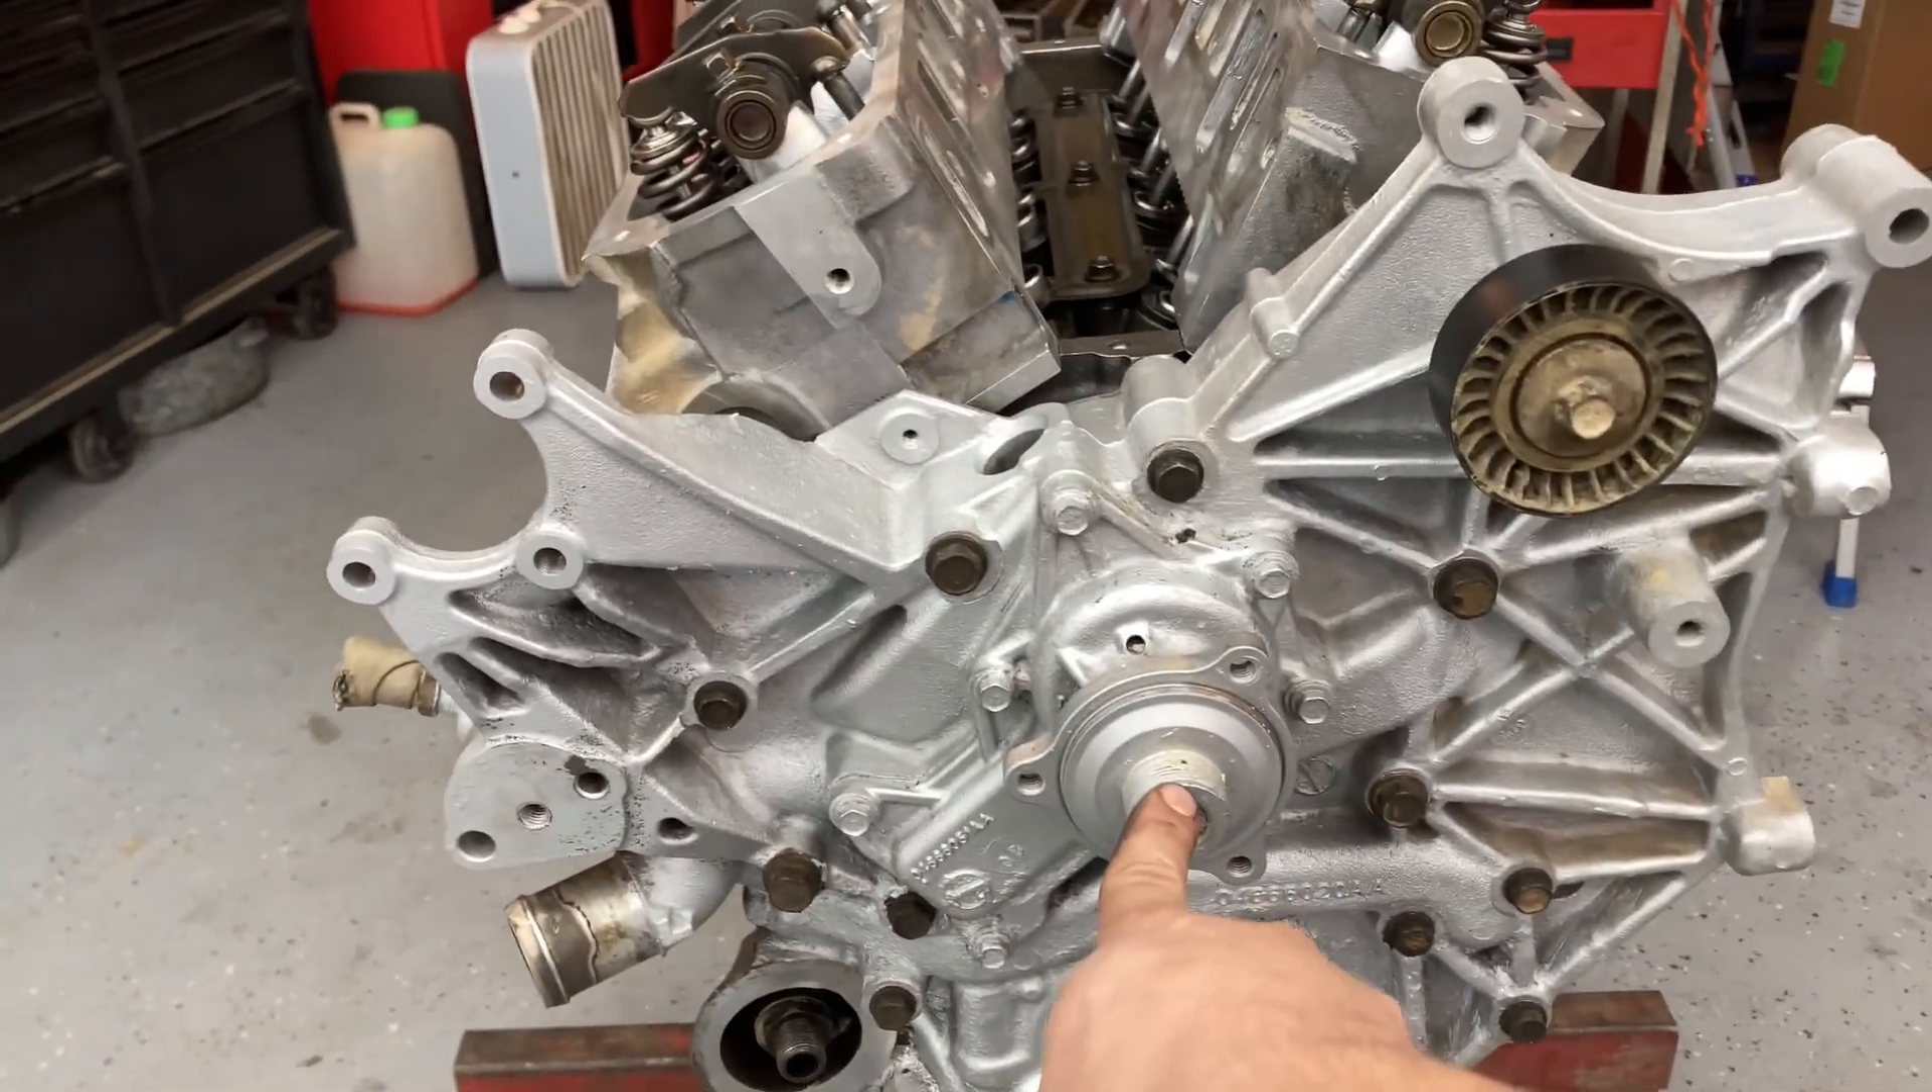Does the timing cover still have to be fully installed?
No.